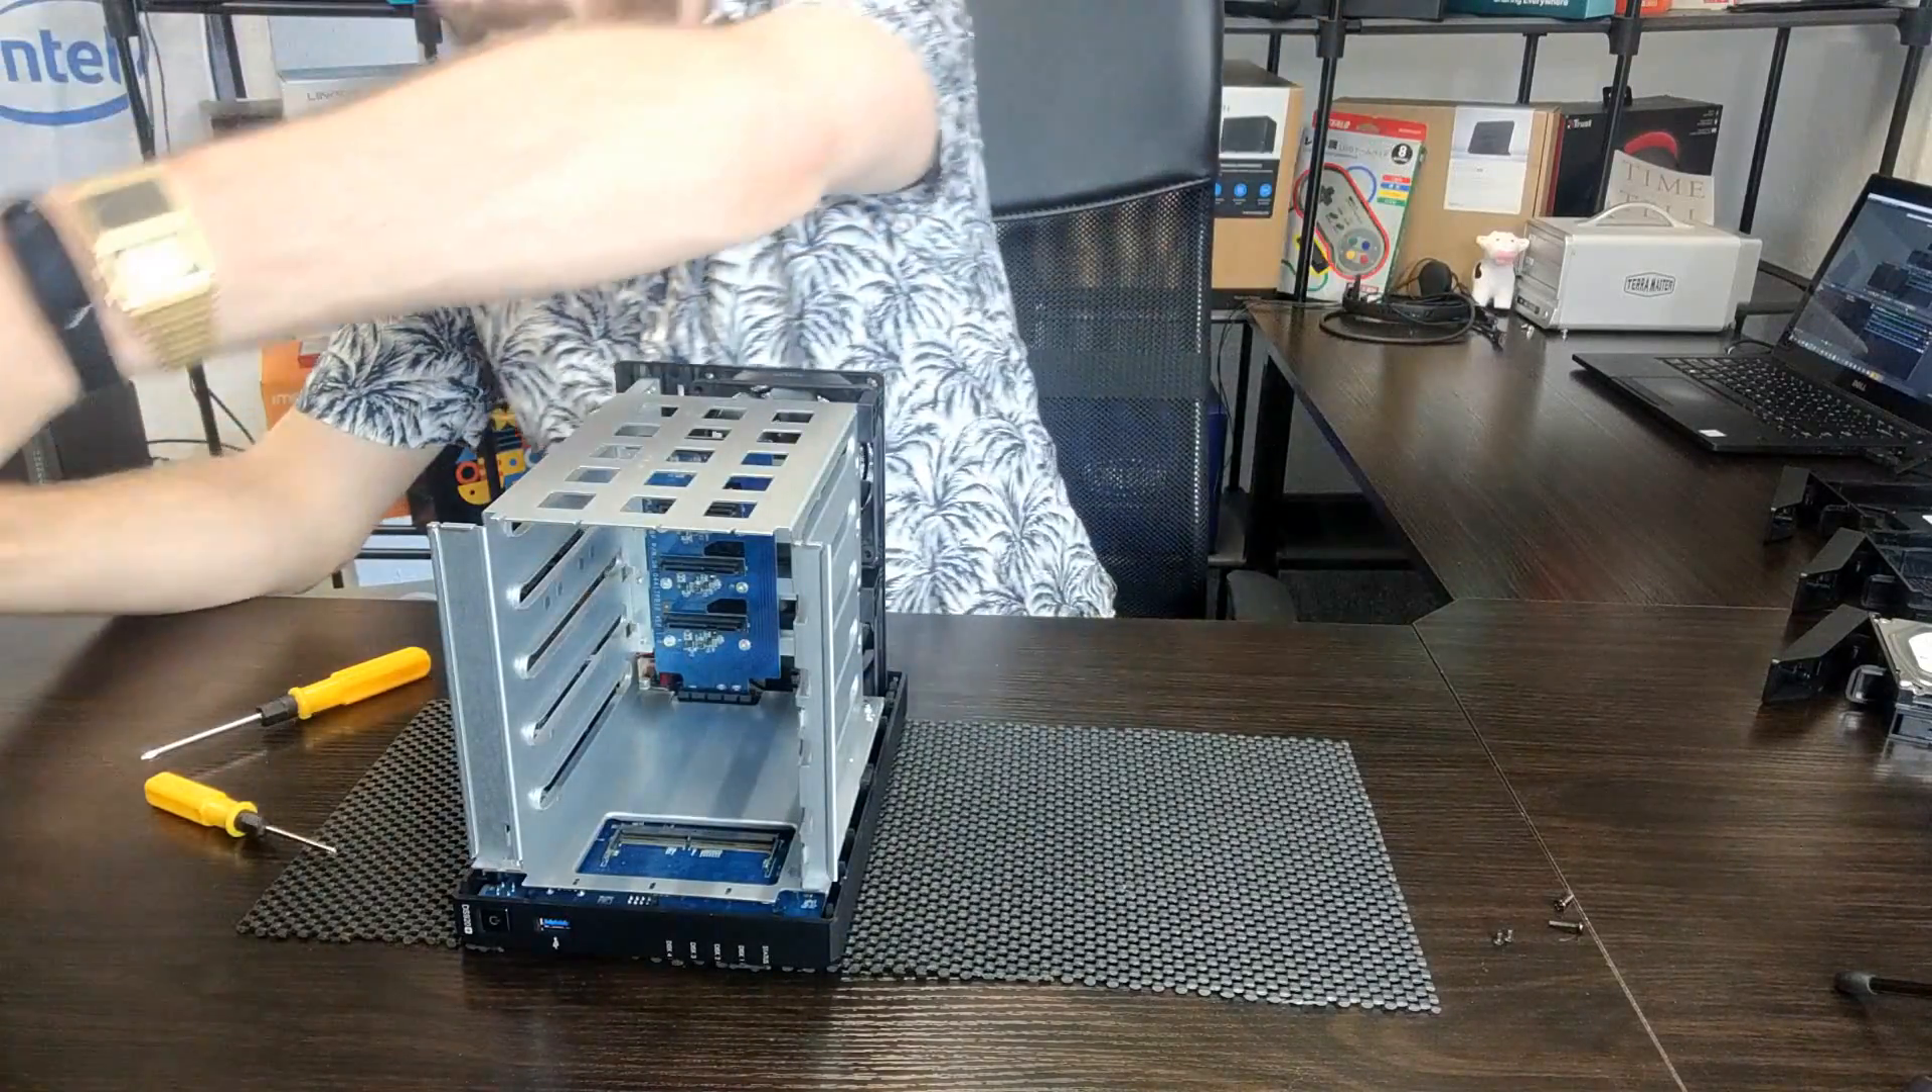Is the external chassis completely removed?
Yes.